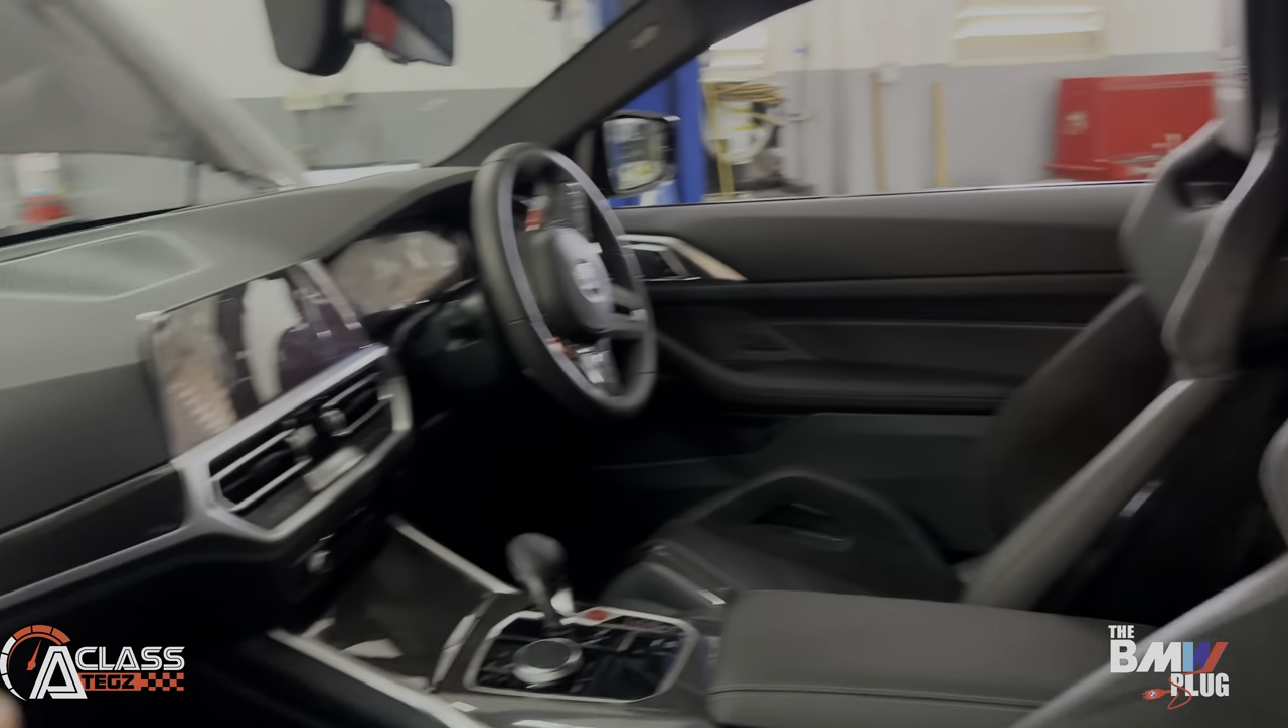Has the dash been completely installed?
Yes.